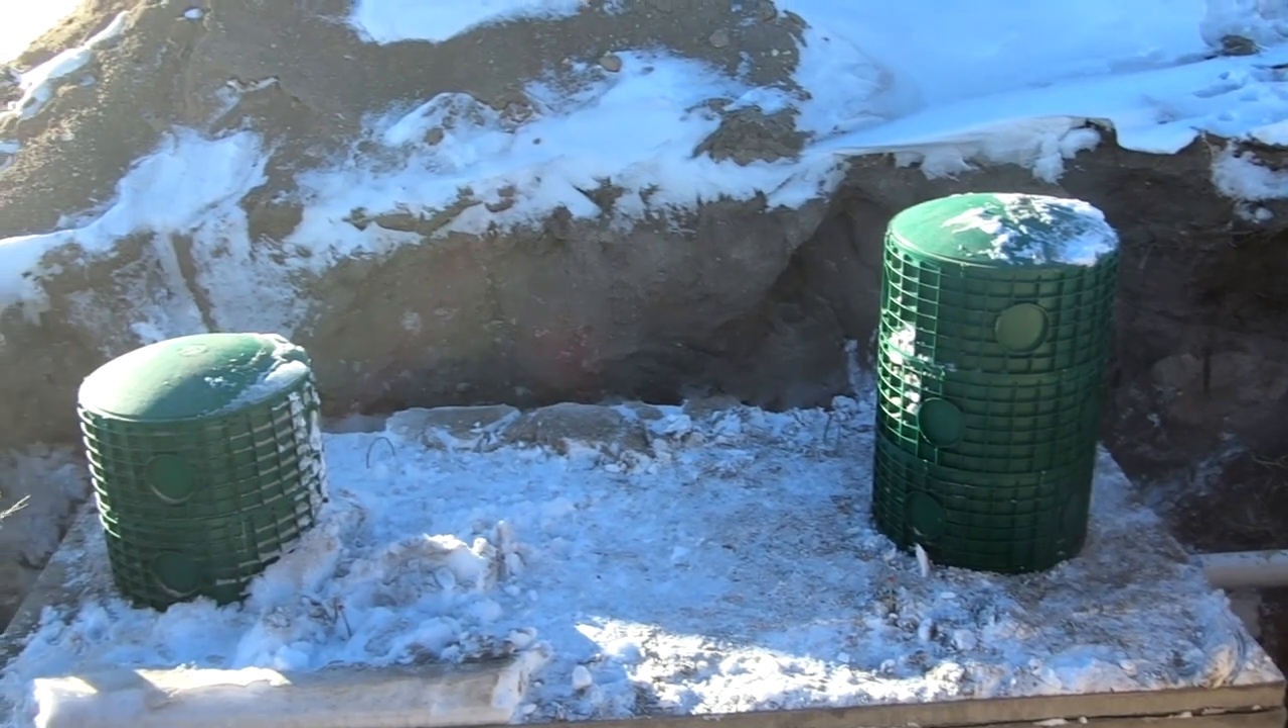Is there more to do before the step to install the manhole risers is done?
No.